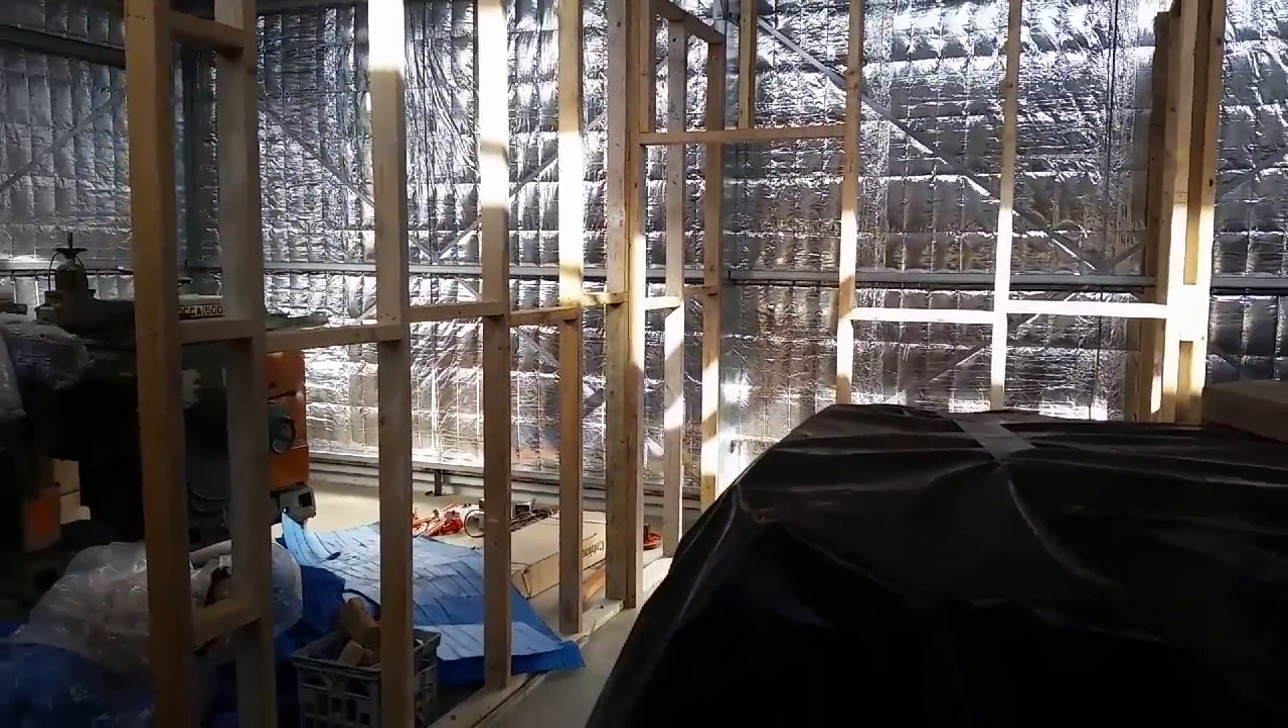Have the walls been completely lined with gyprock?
No.